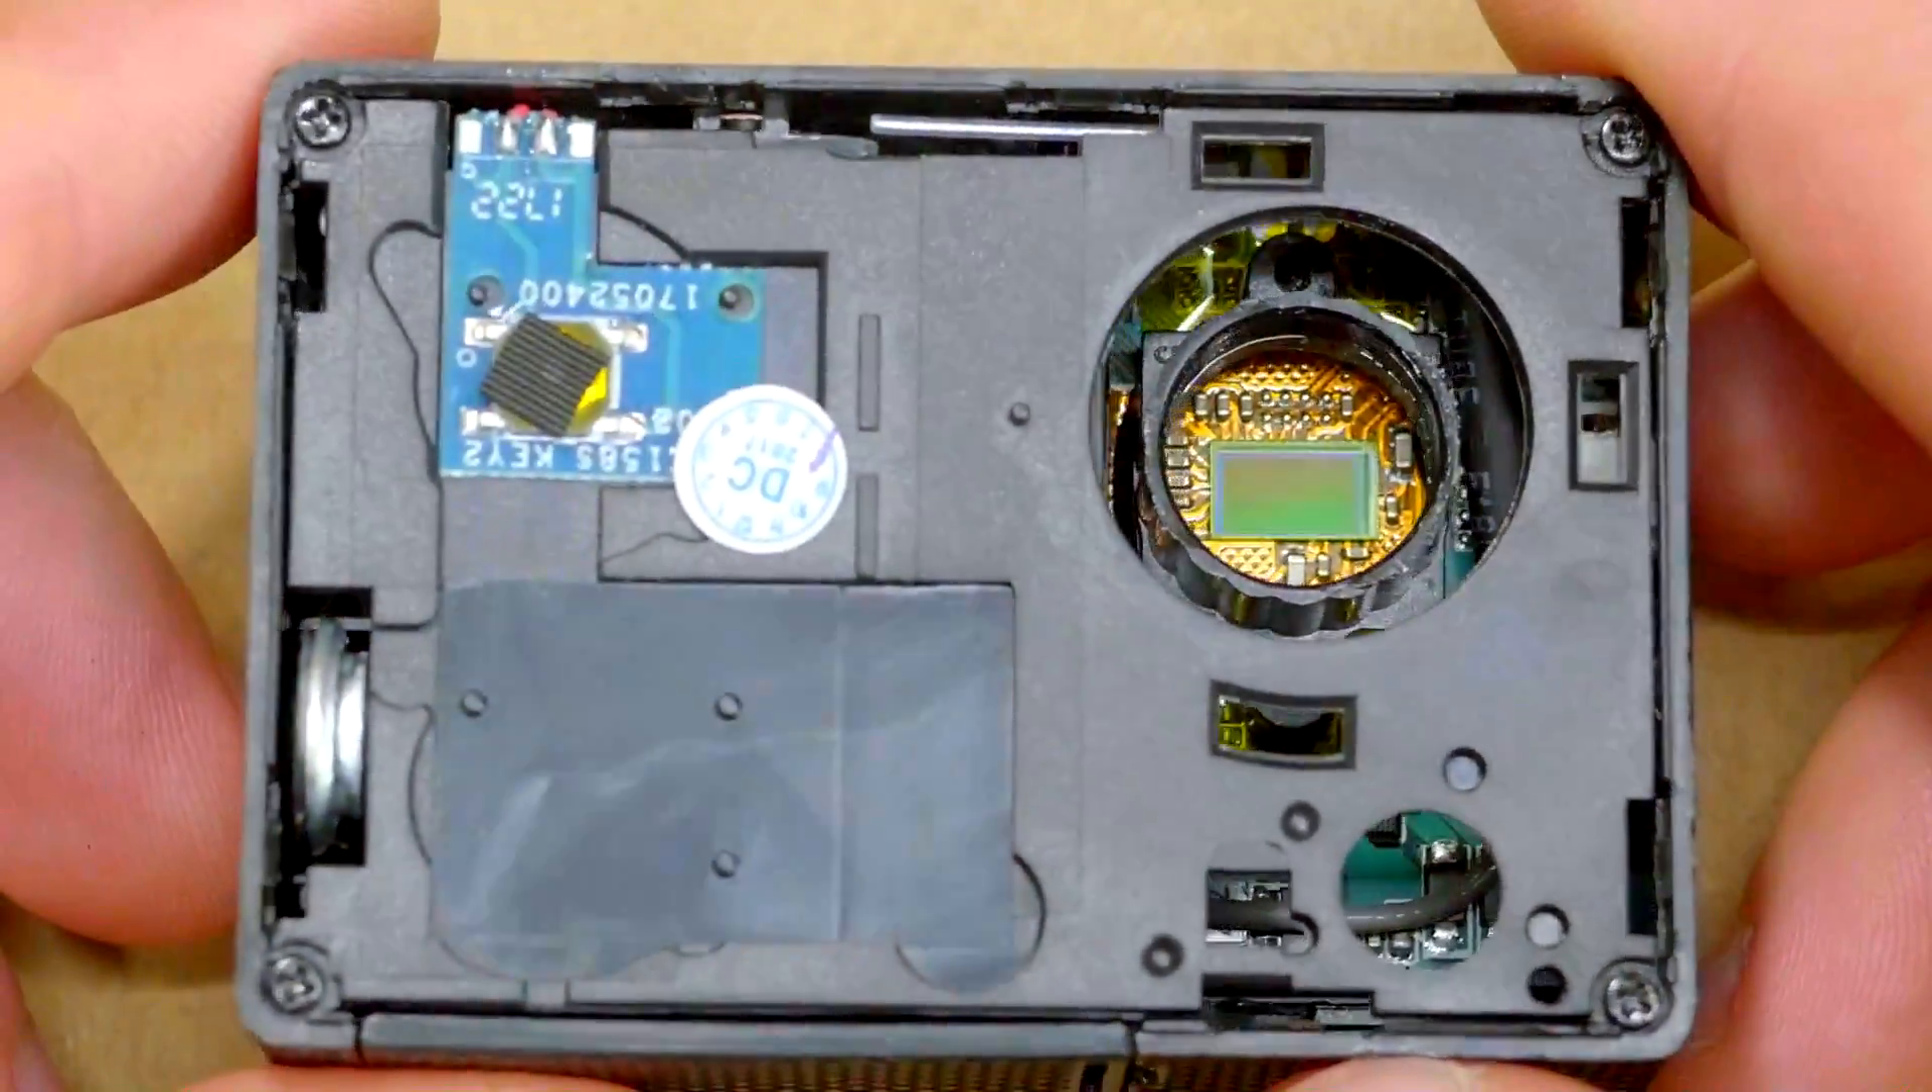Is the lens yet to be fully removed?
No.